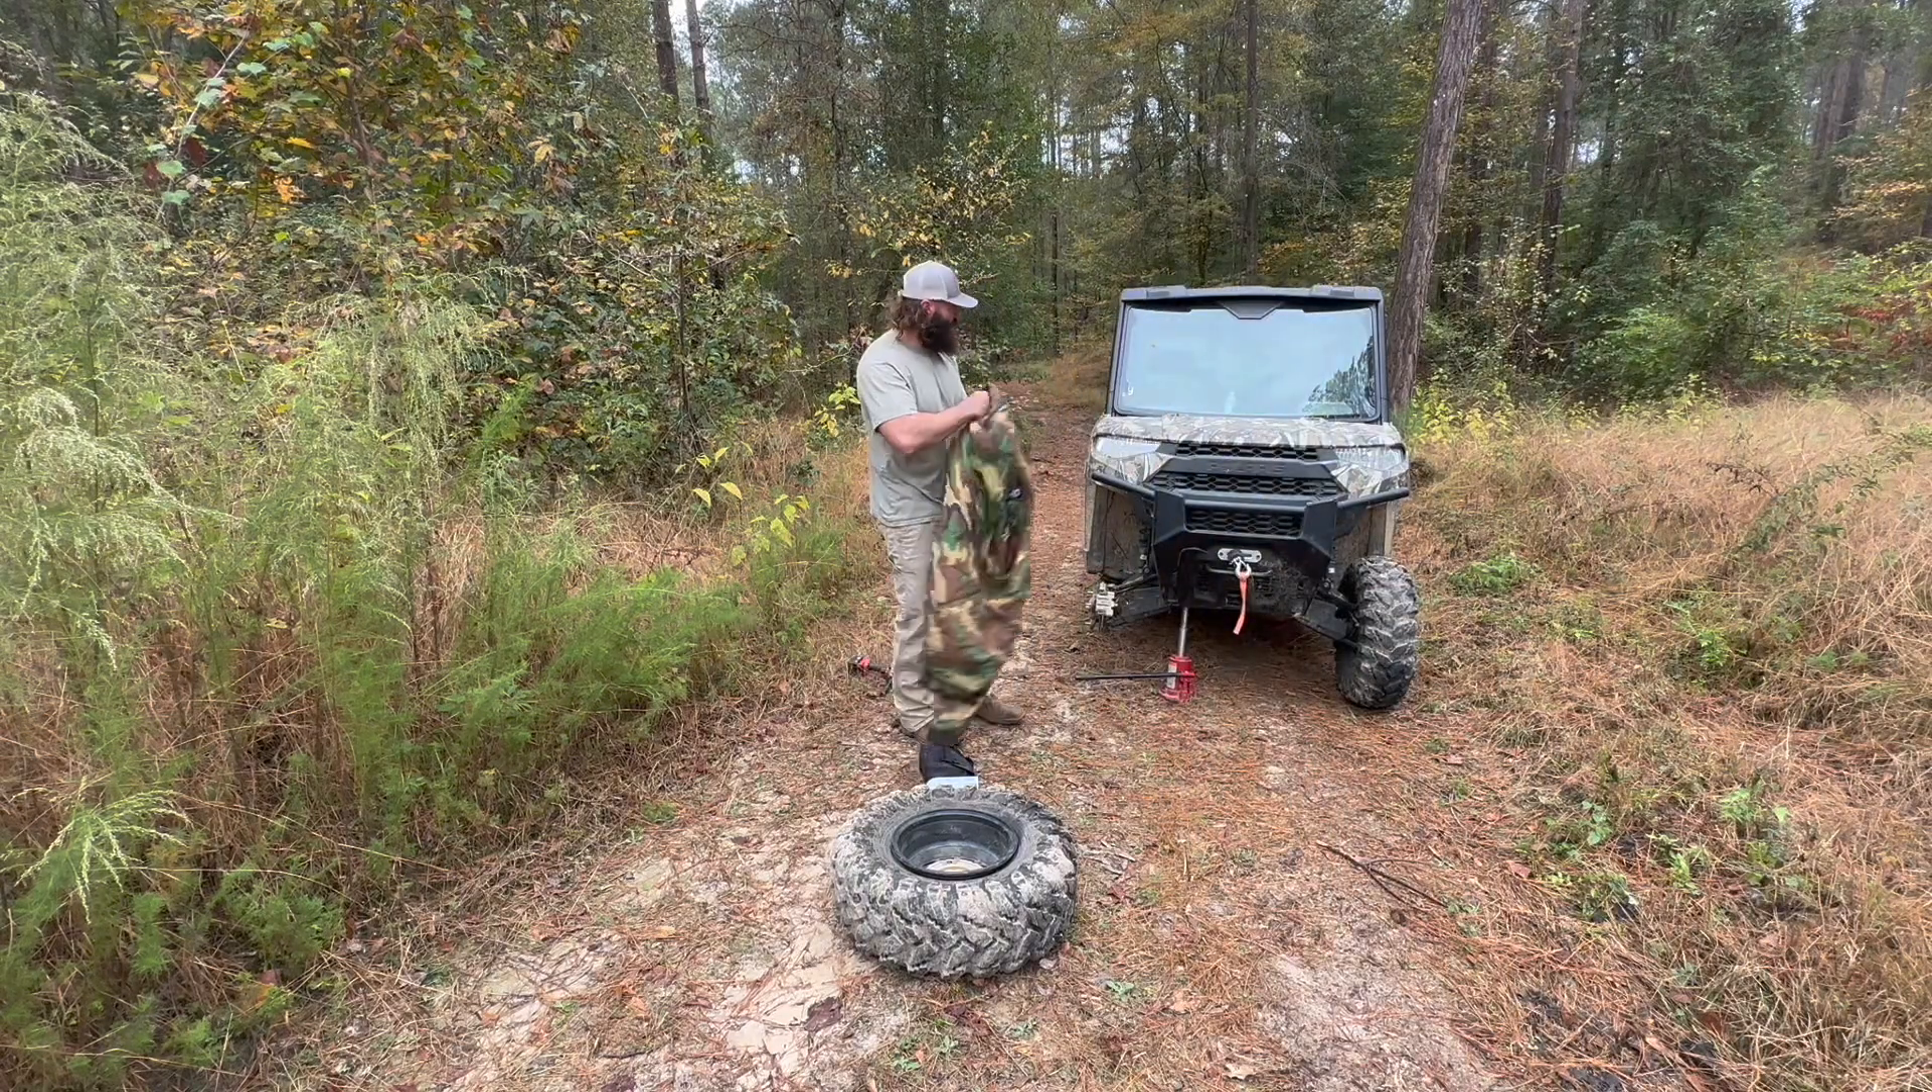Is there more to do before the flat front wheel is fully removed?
No.